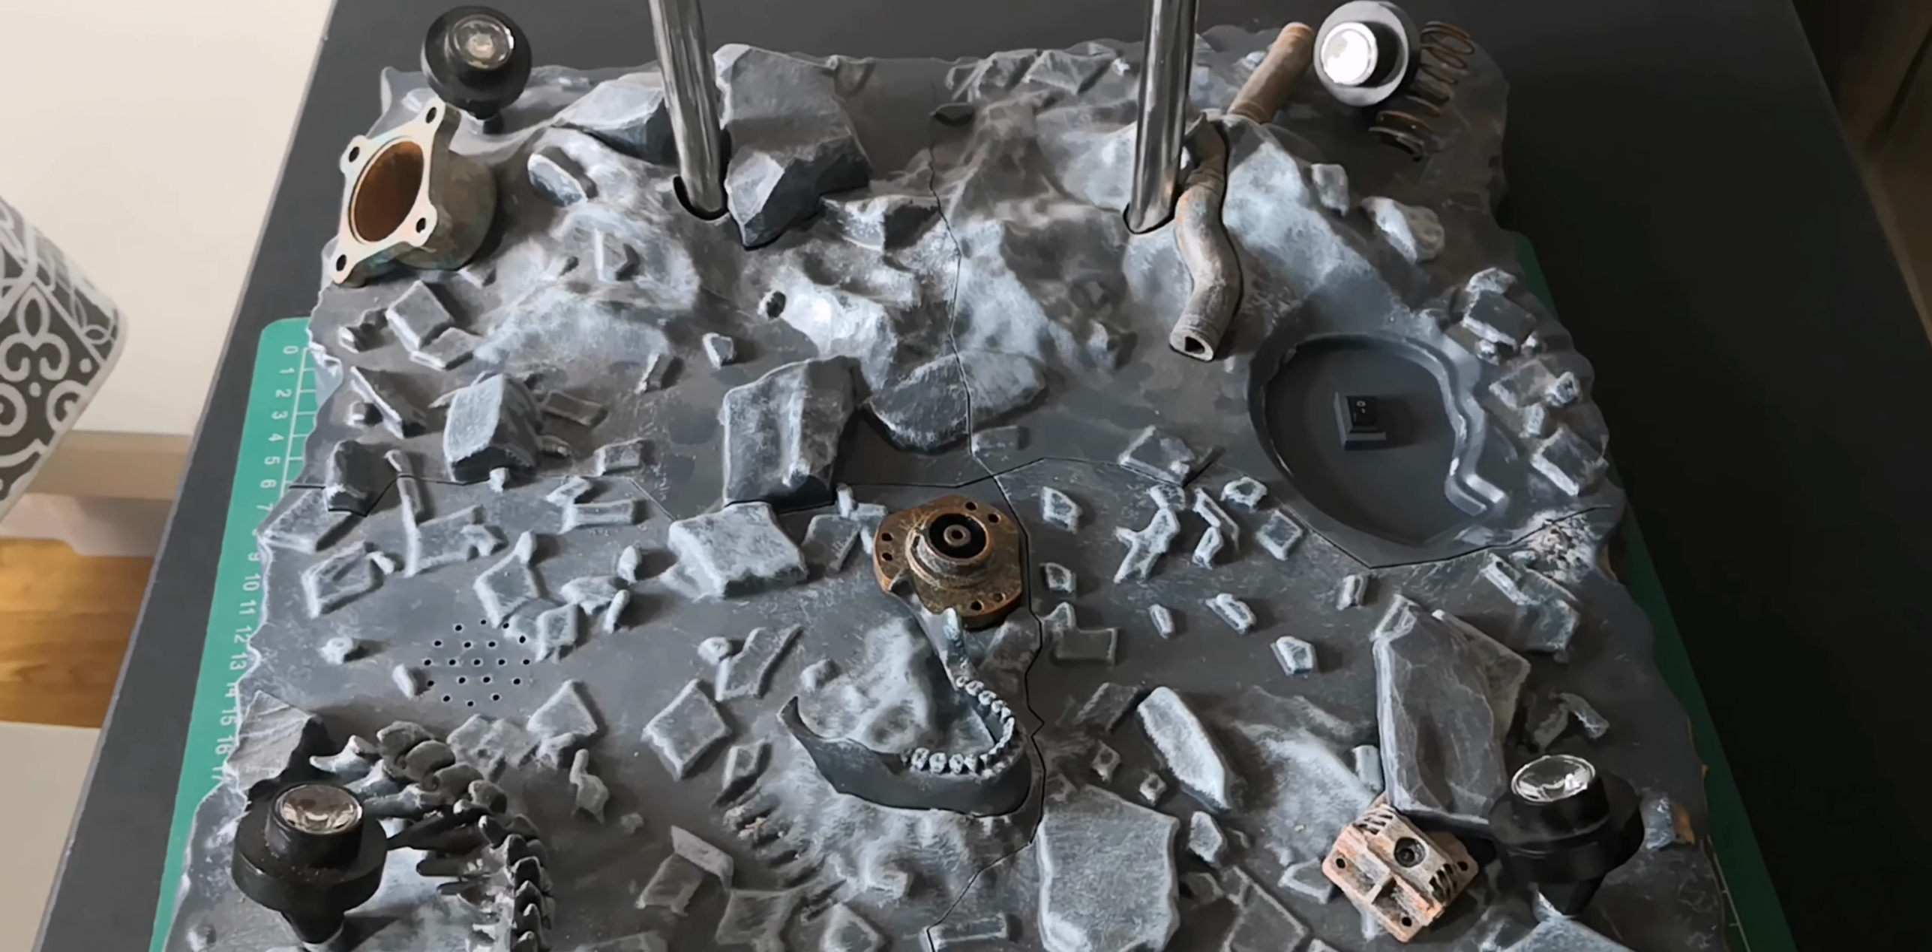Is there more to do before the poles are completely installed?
No.